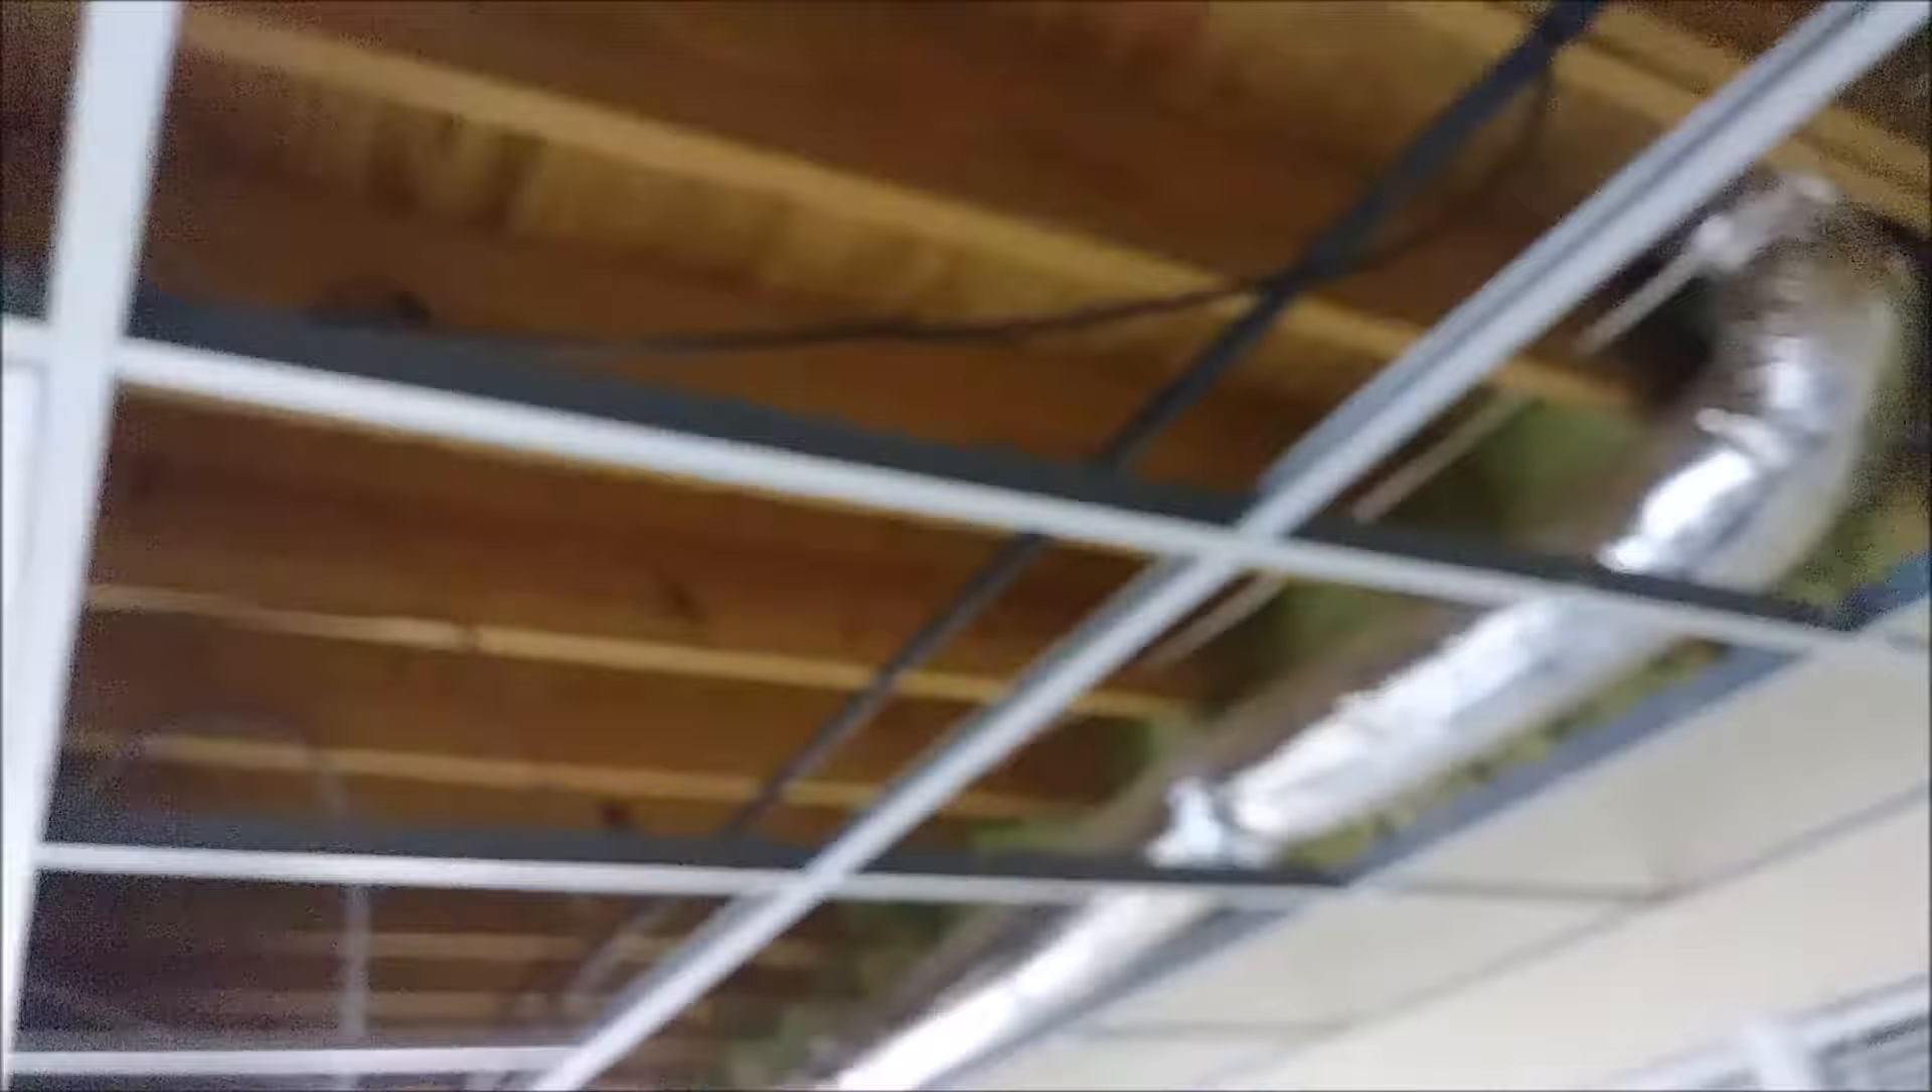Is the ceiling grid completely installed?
Yes.